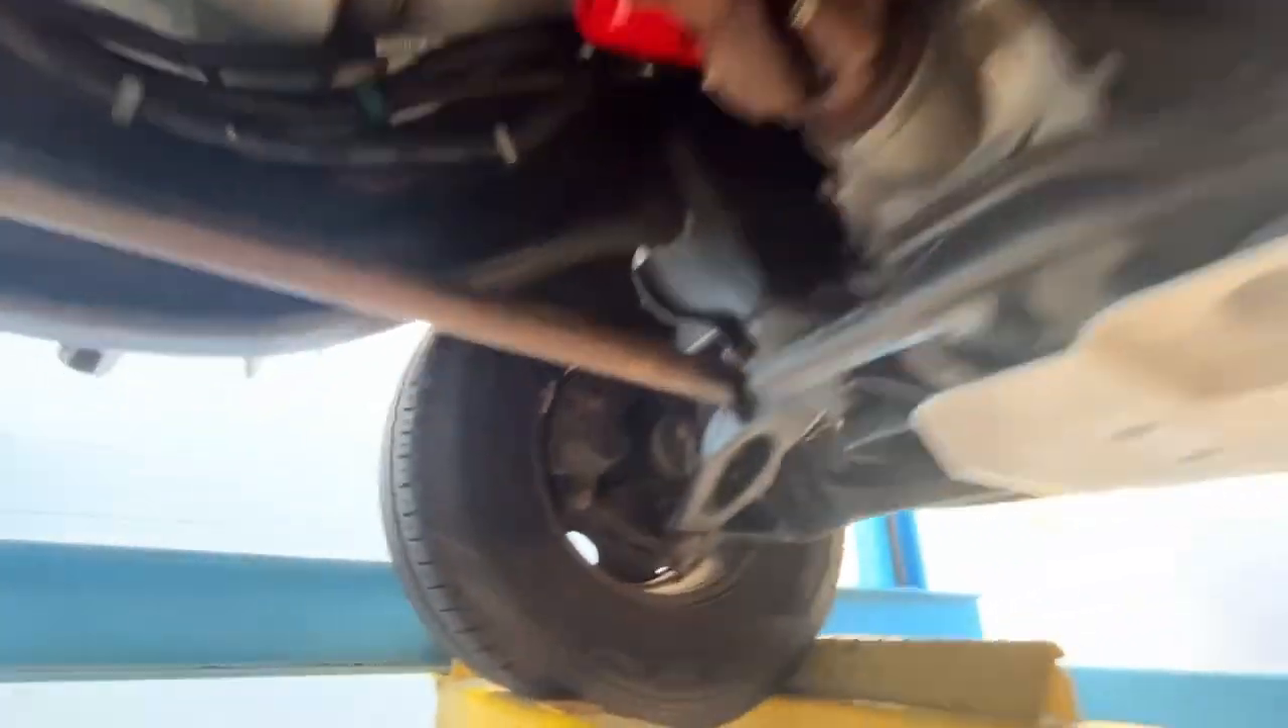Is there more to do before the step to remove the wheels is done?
Yes.